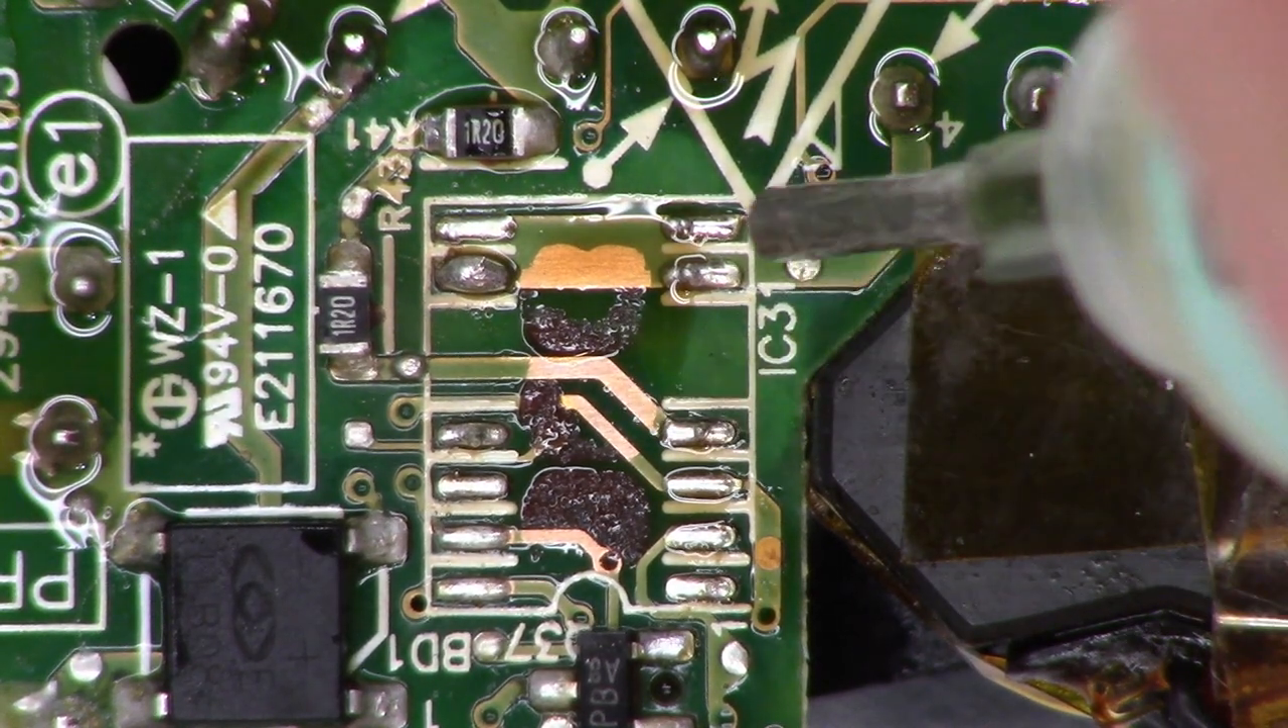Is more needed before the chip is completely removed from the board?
No.